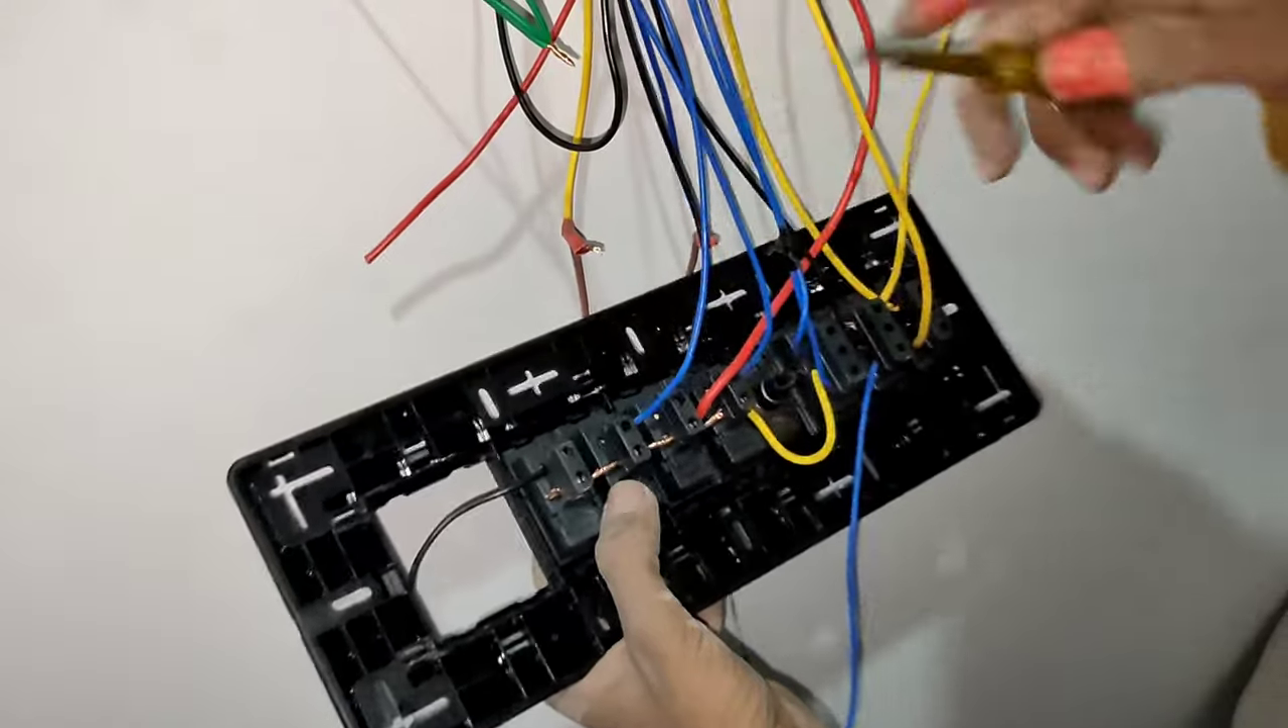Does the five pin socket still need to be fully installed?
Yes.